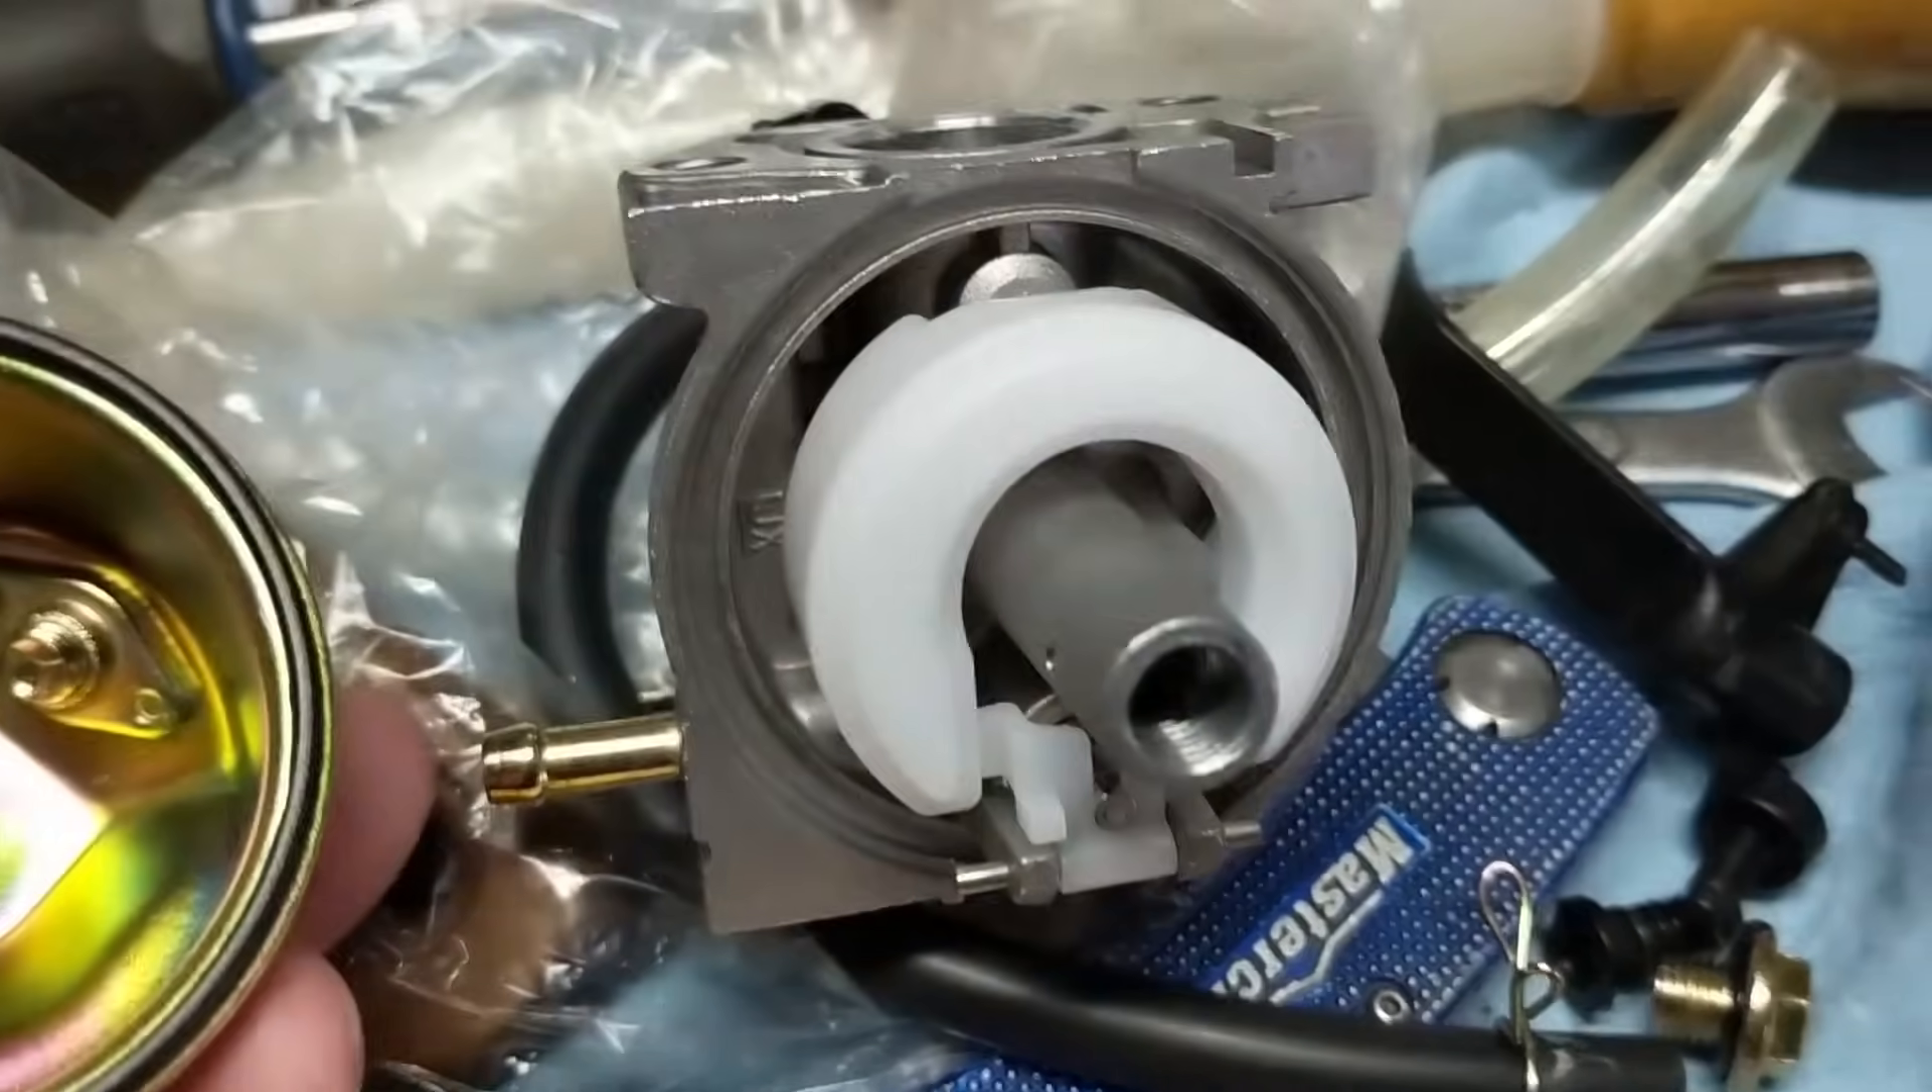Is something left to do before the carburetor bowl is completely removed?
No.